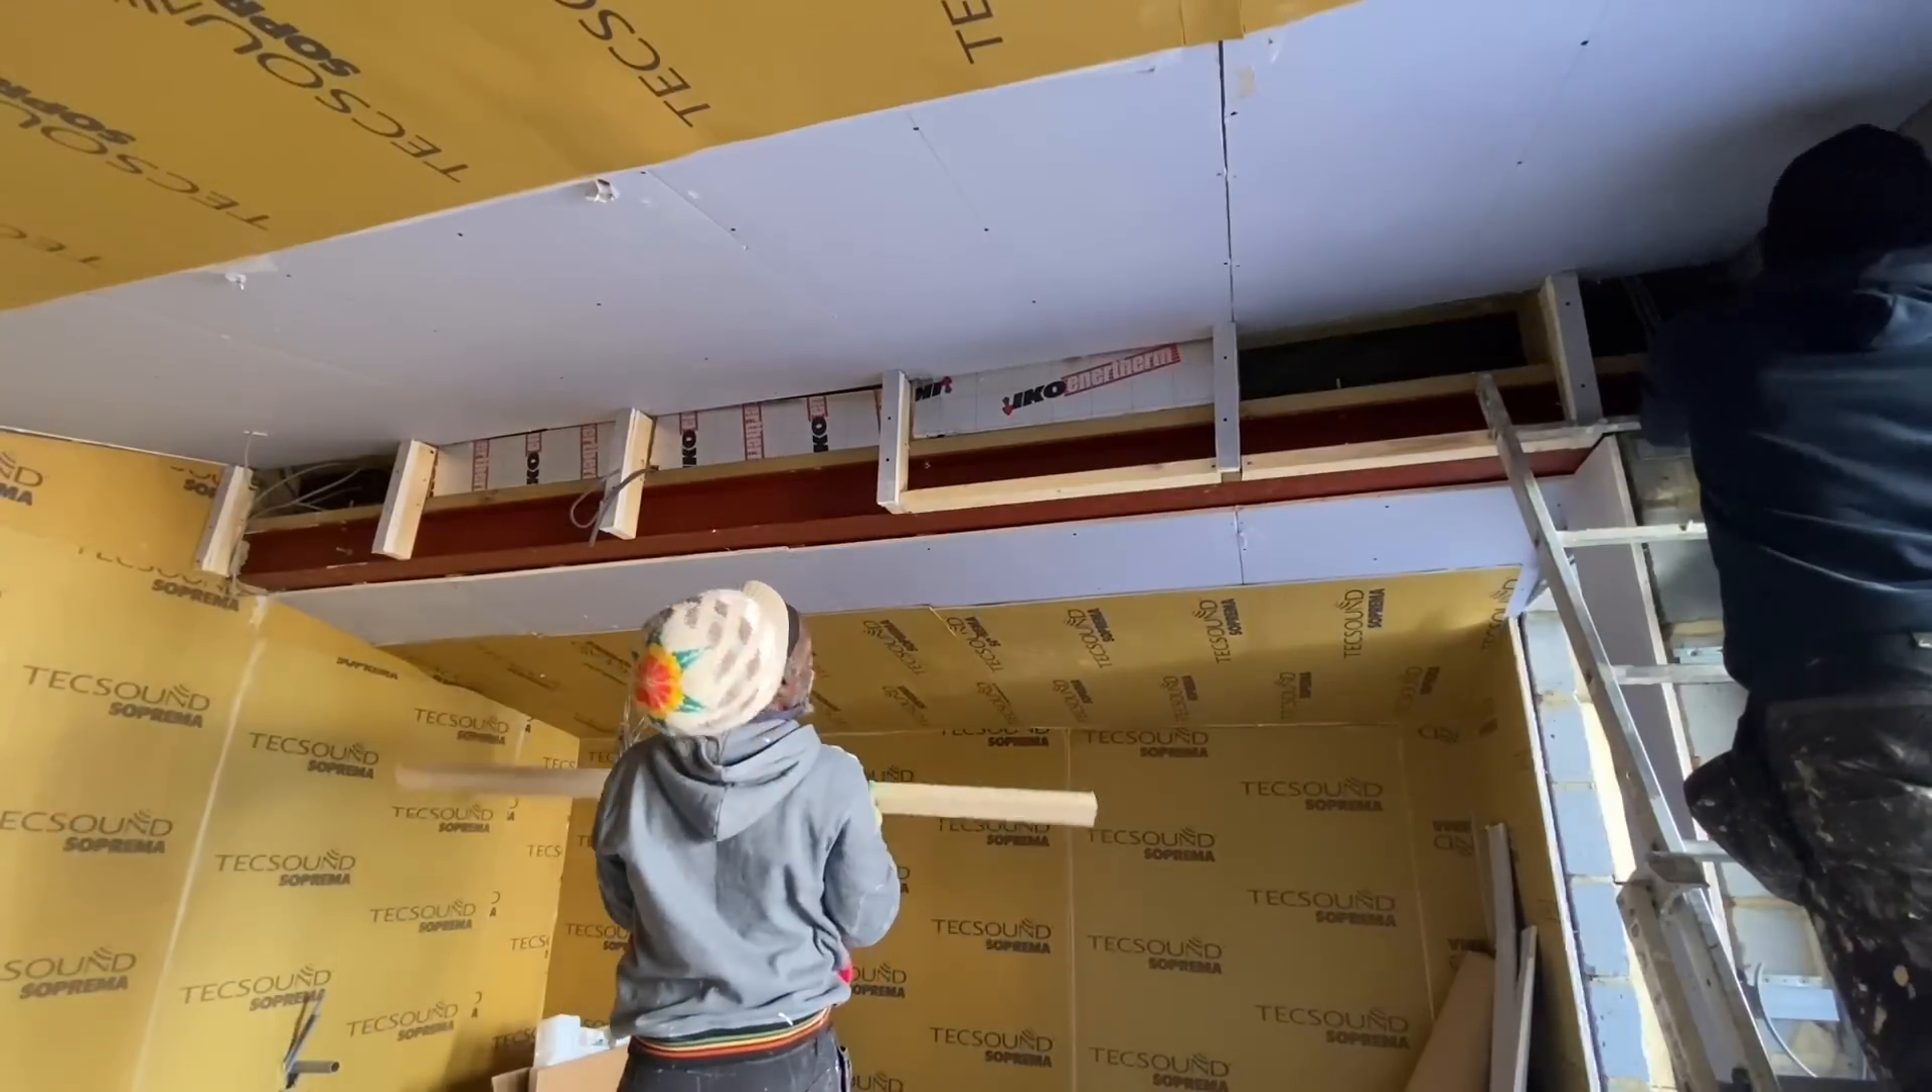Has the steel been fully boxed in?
No.